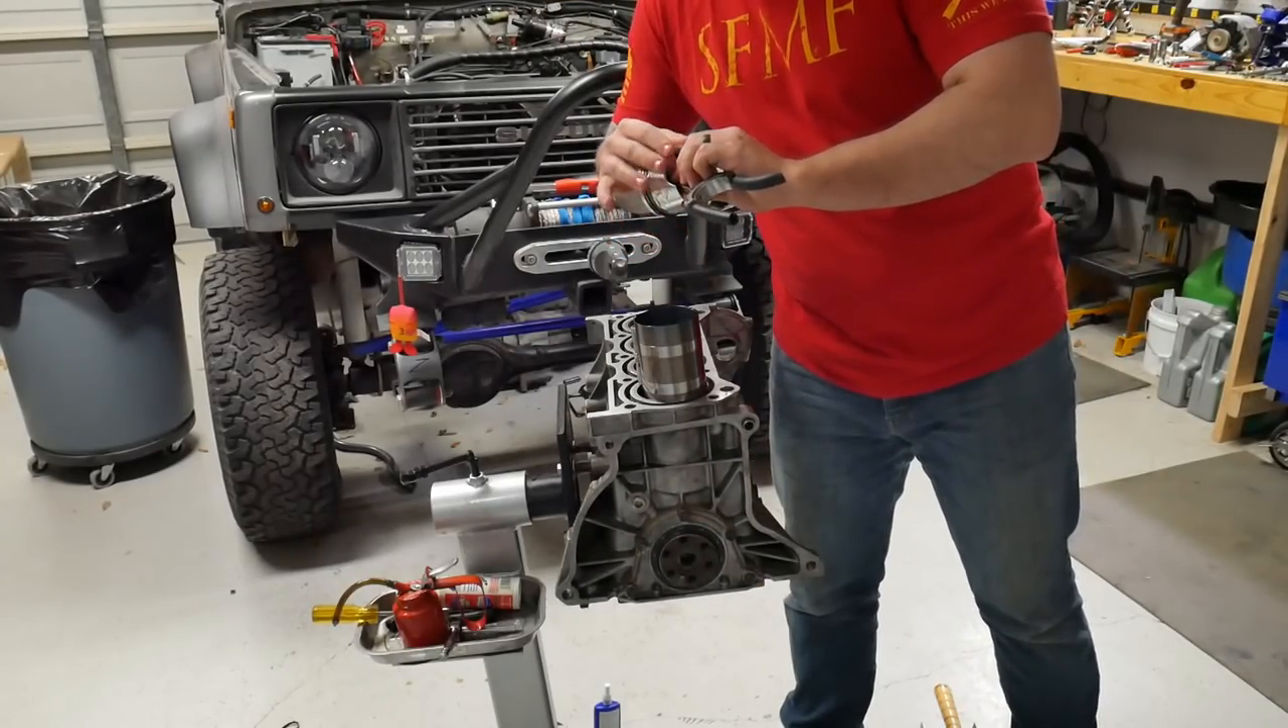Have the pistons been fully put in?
No.